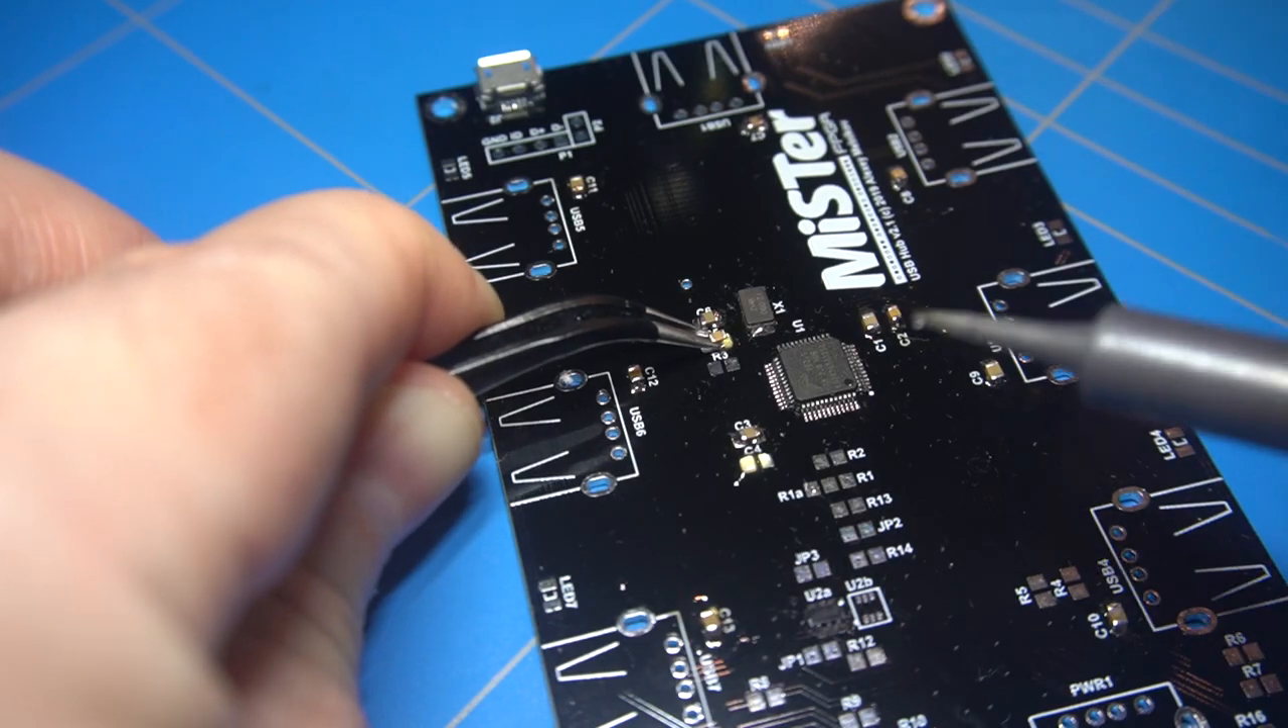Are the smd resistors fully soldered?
No.